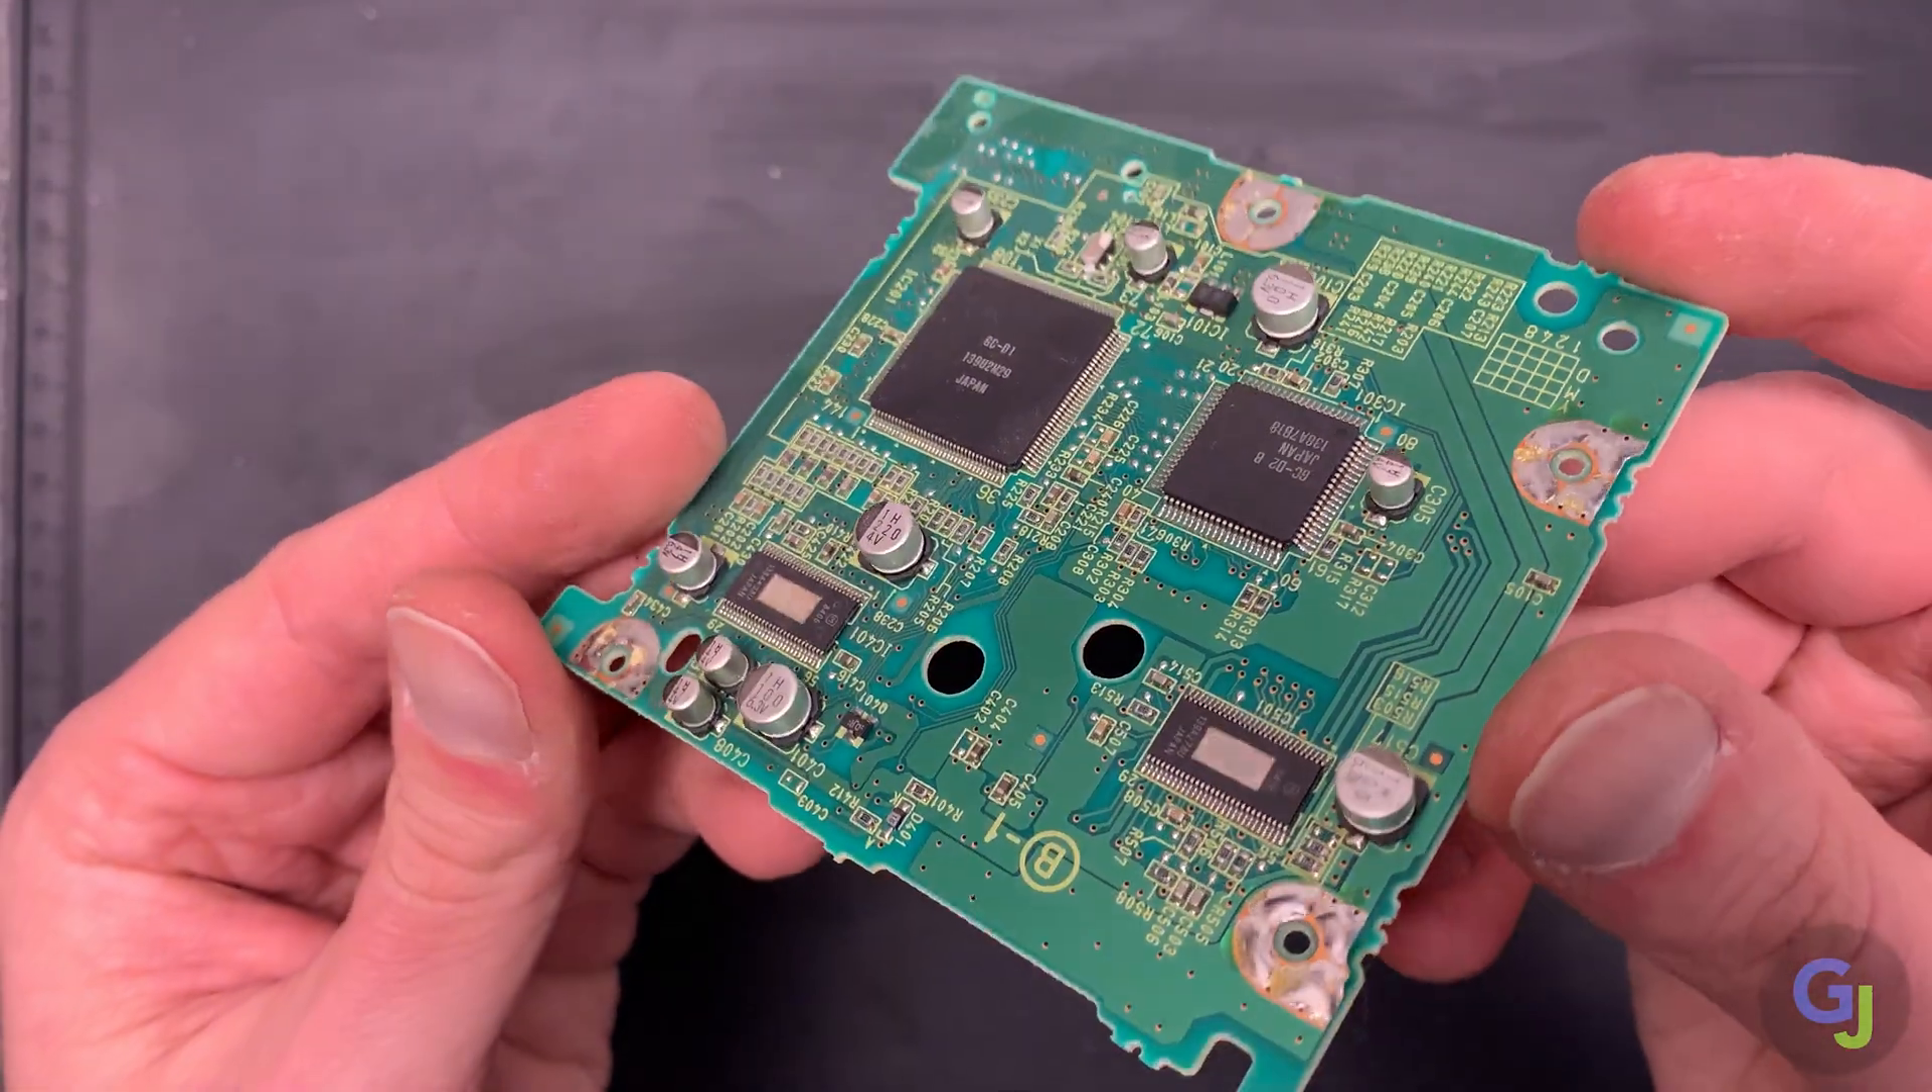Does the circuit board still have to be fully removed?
No.